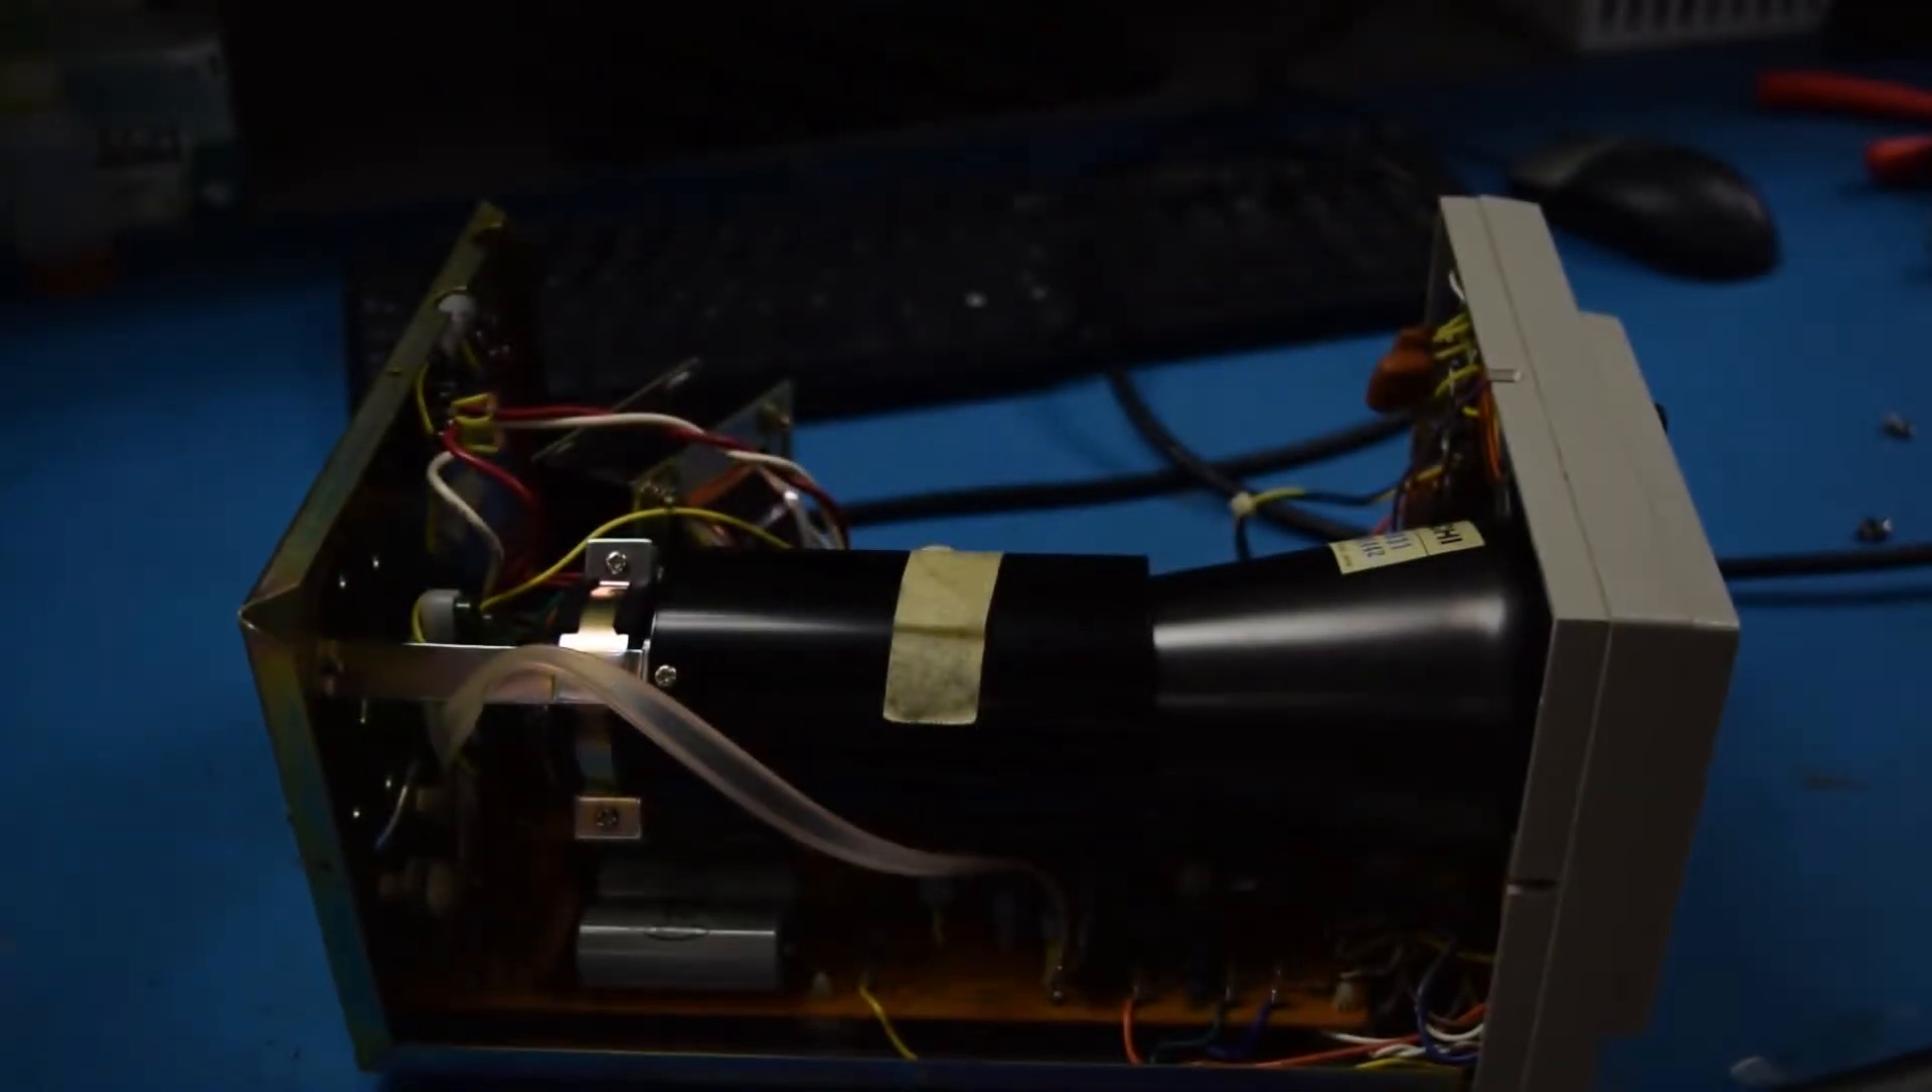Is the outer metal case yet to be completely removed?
No.